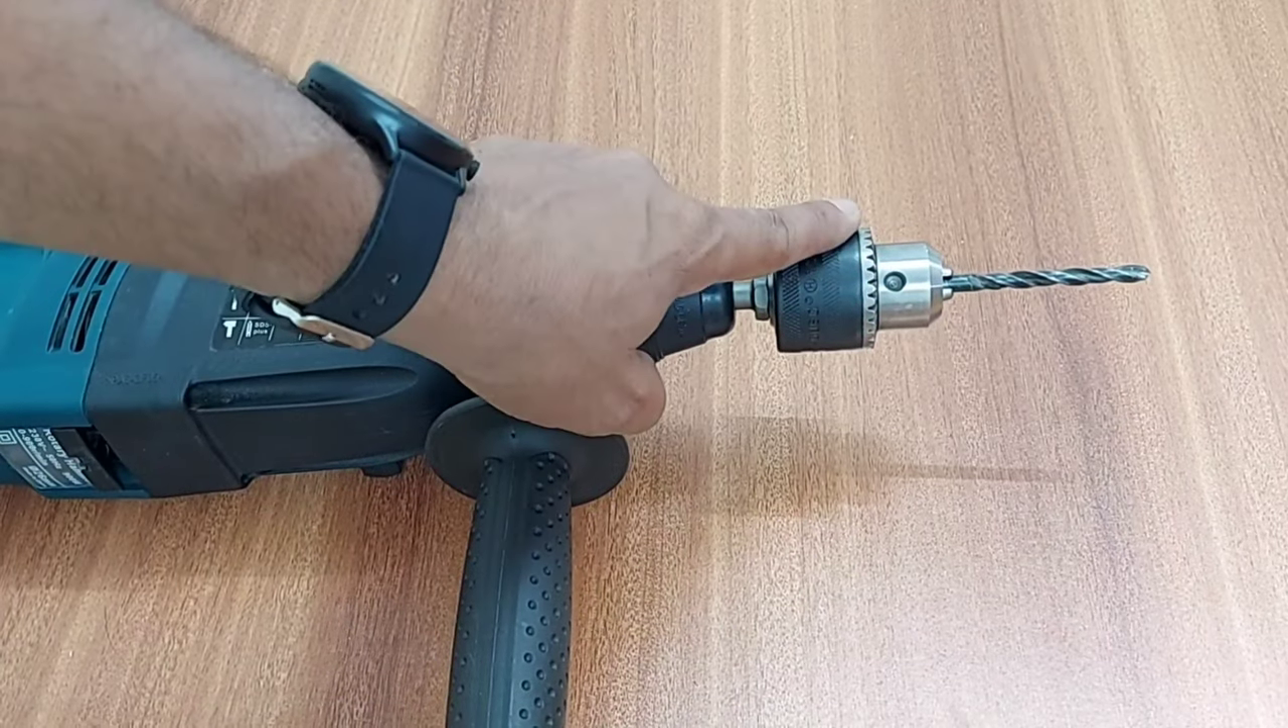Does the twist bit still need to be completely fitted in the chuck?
No.